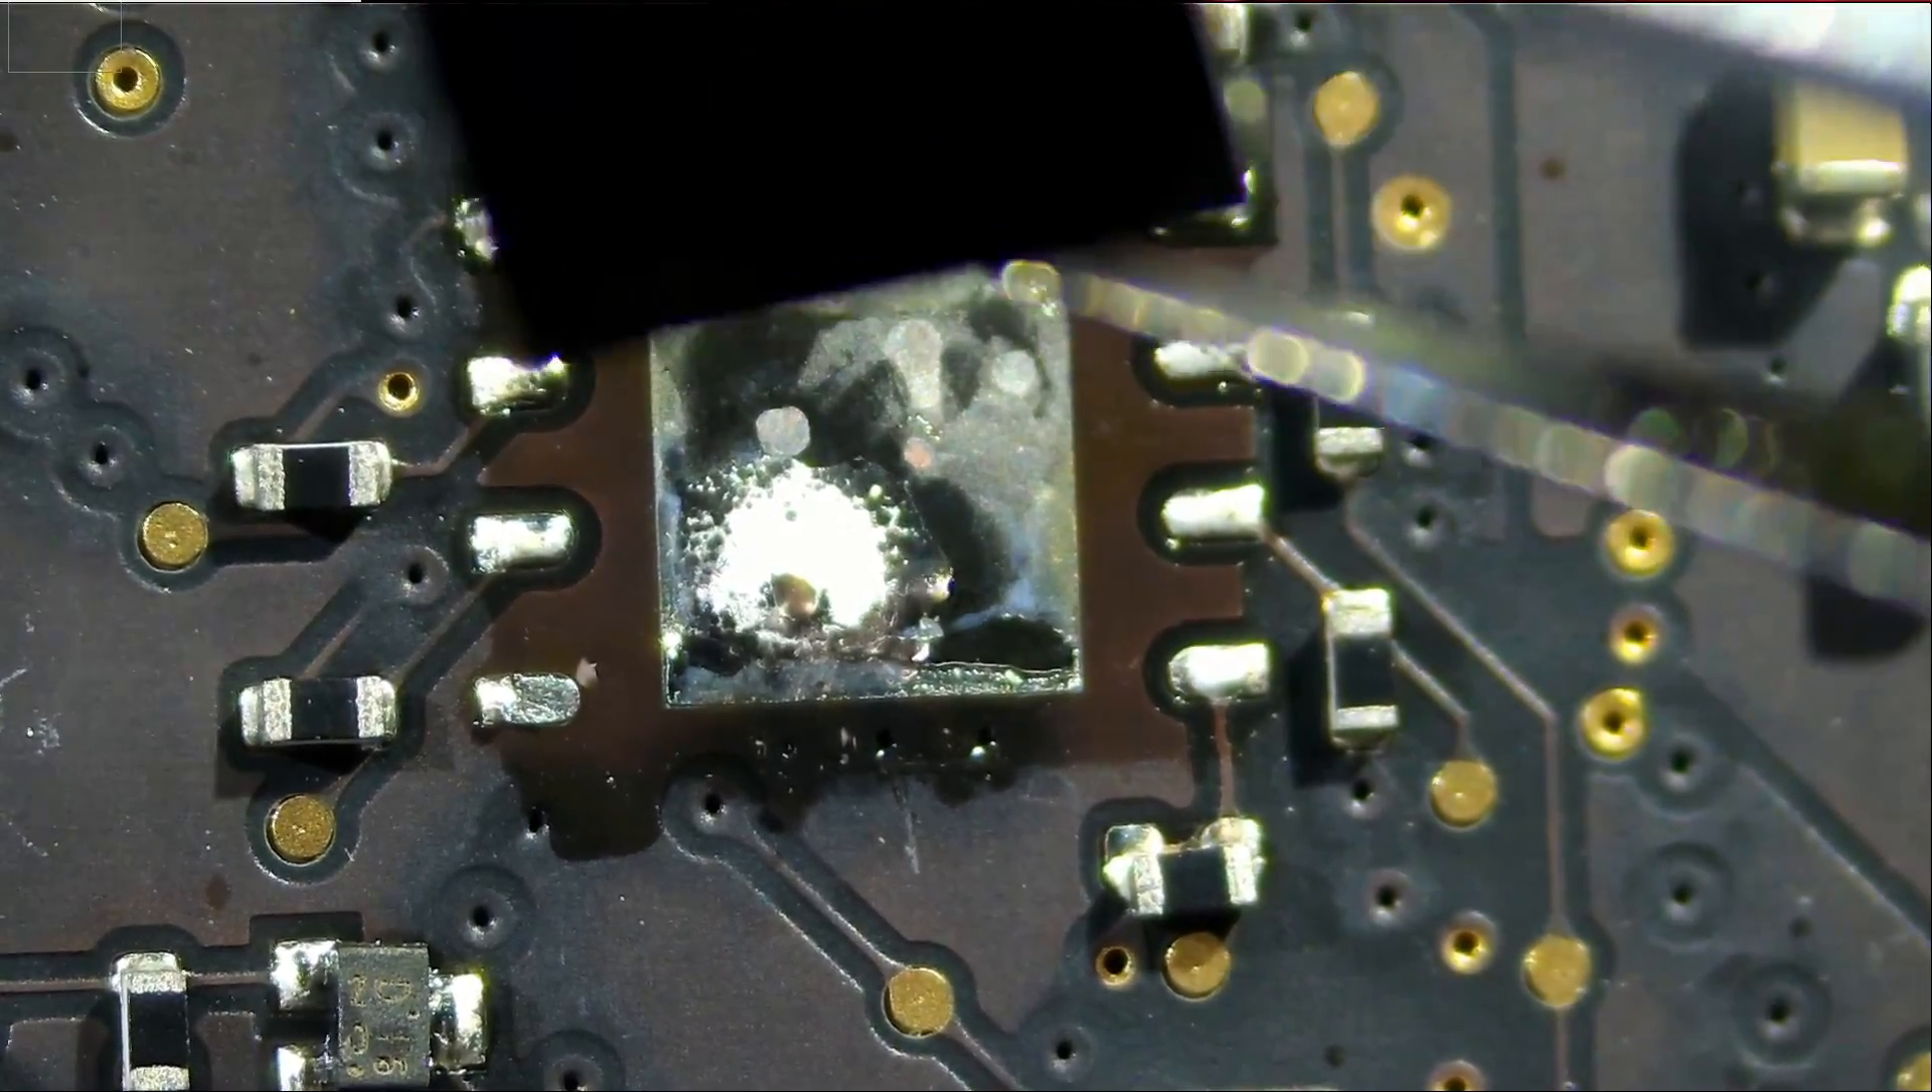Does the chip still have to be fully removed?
No.